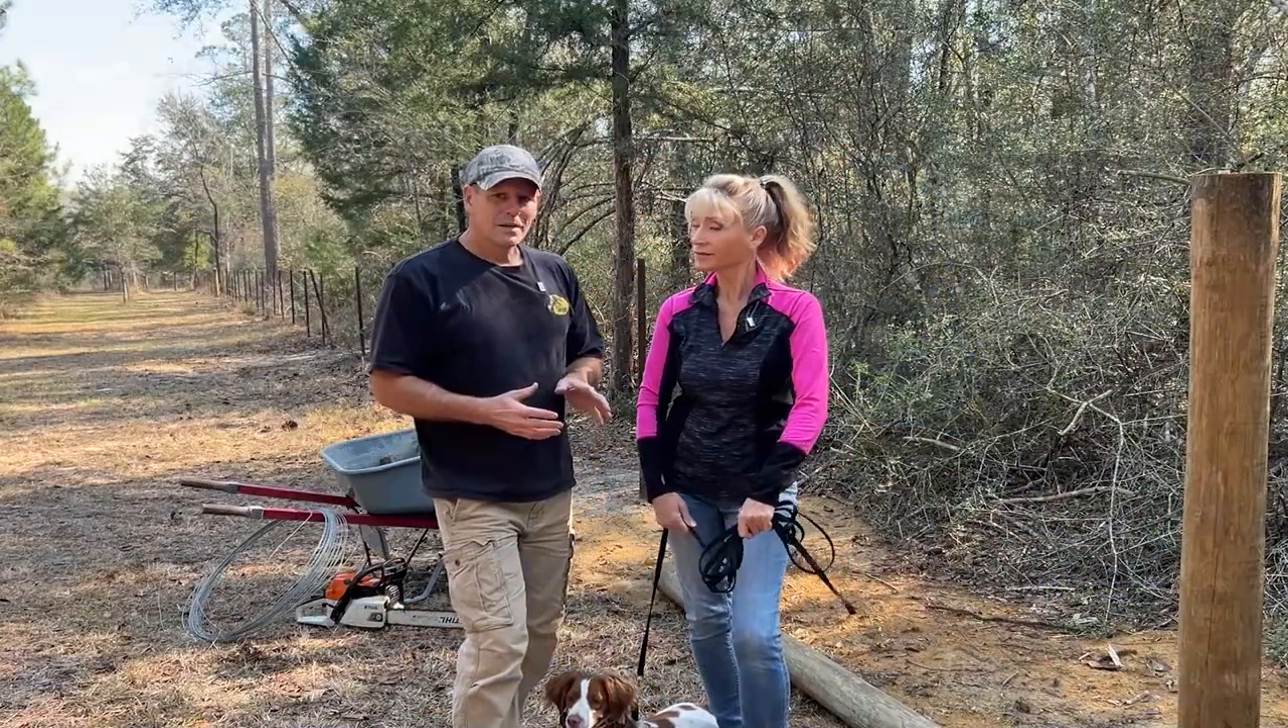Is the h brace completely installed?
No.